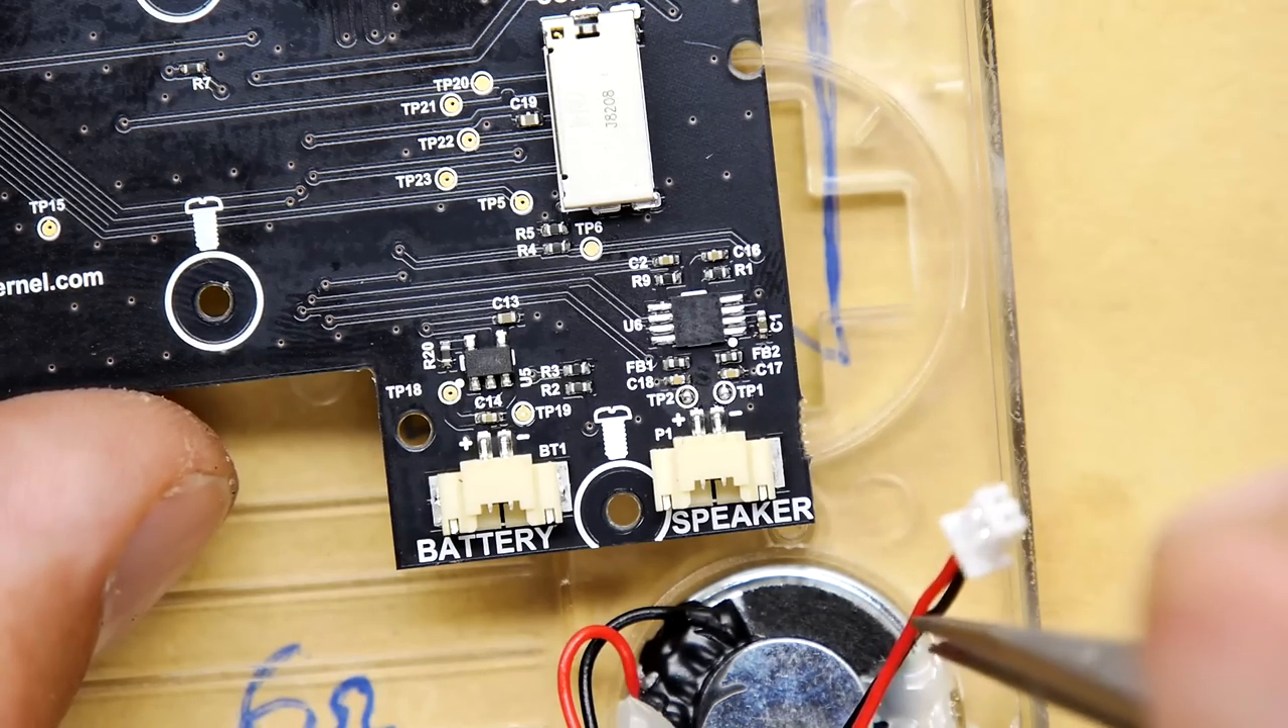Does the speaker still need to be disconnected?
No.